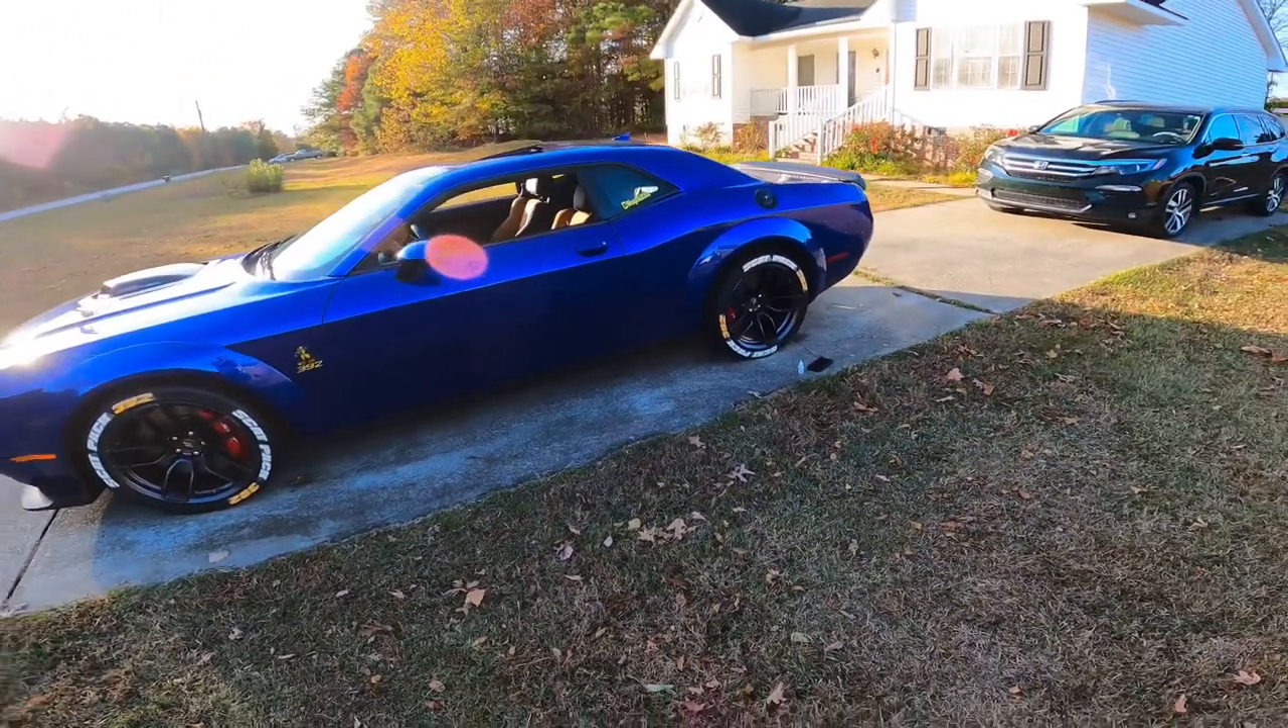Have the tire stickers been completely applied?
Yes.